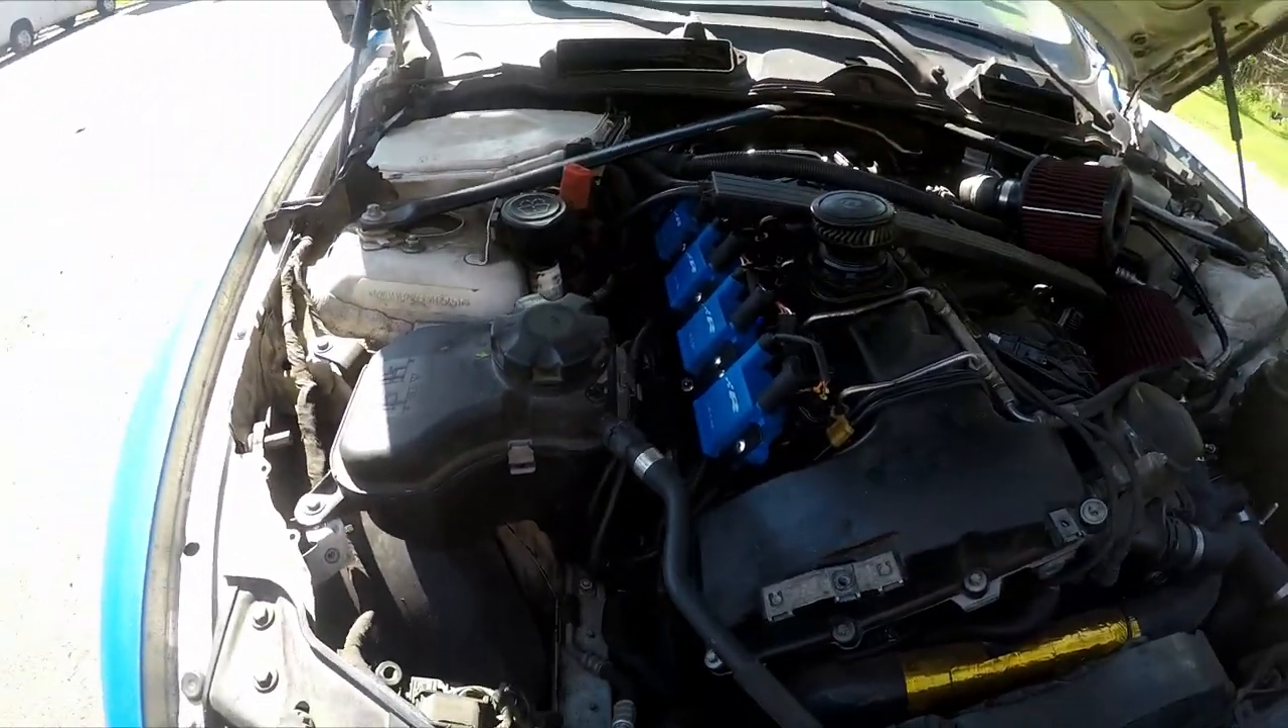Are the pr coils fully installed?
Yes.